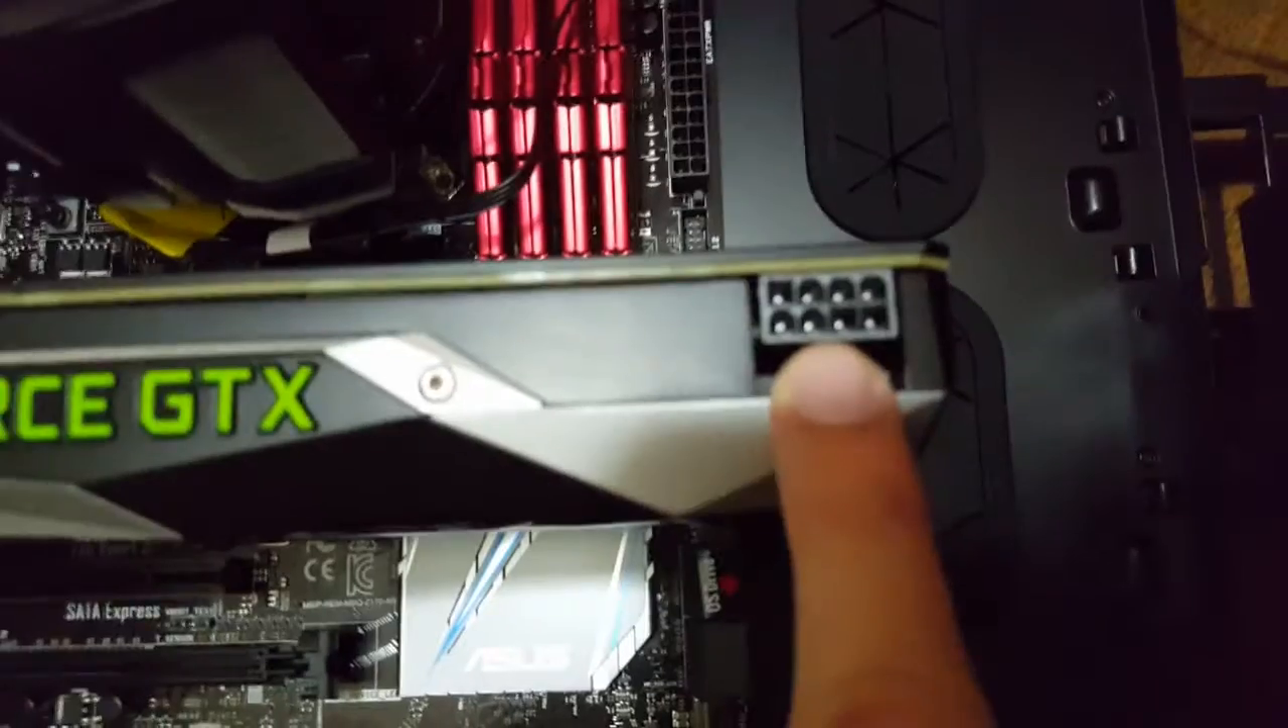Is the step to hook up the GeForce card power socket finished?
No.